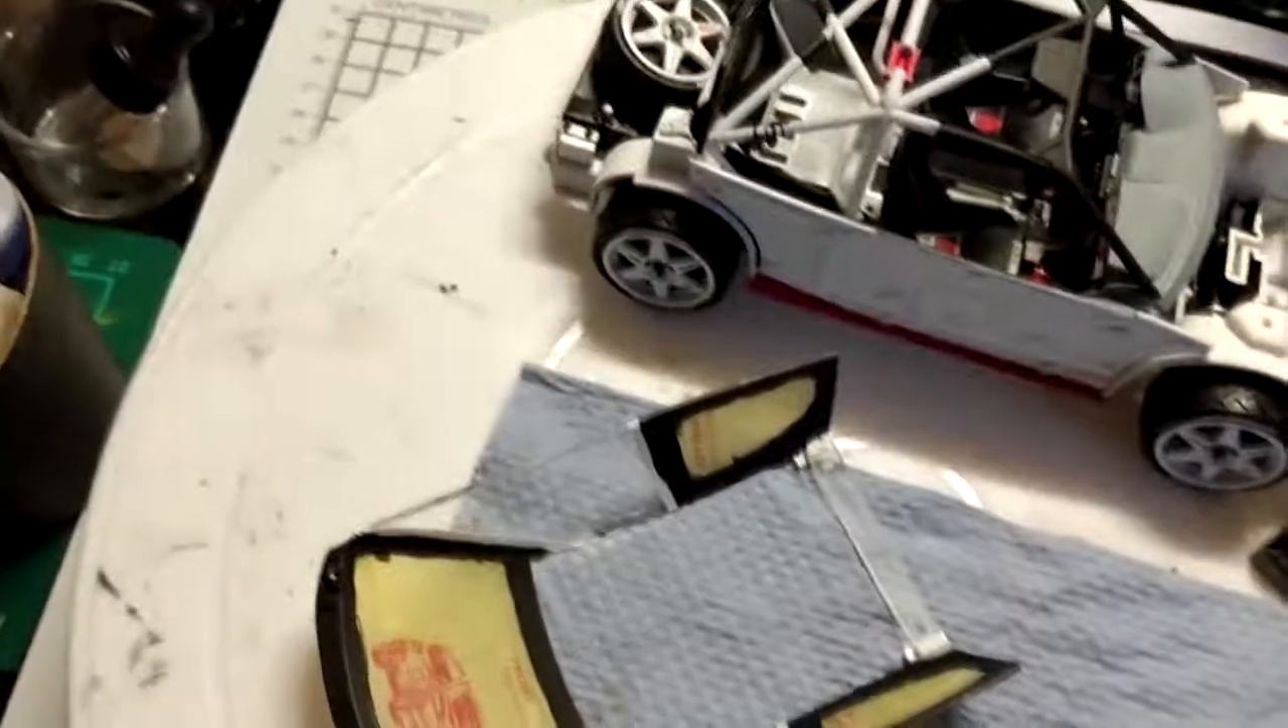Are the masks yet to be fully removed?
Yes.